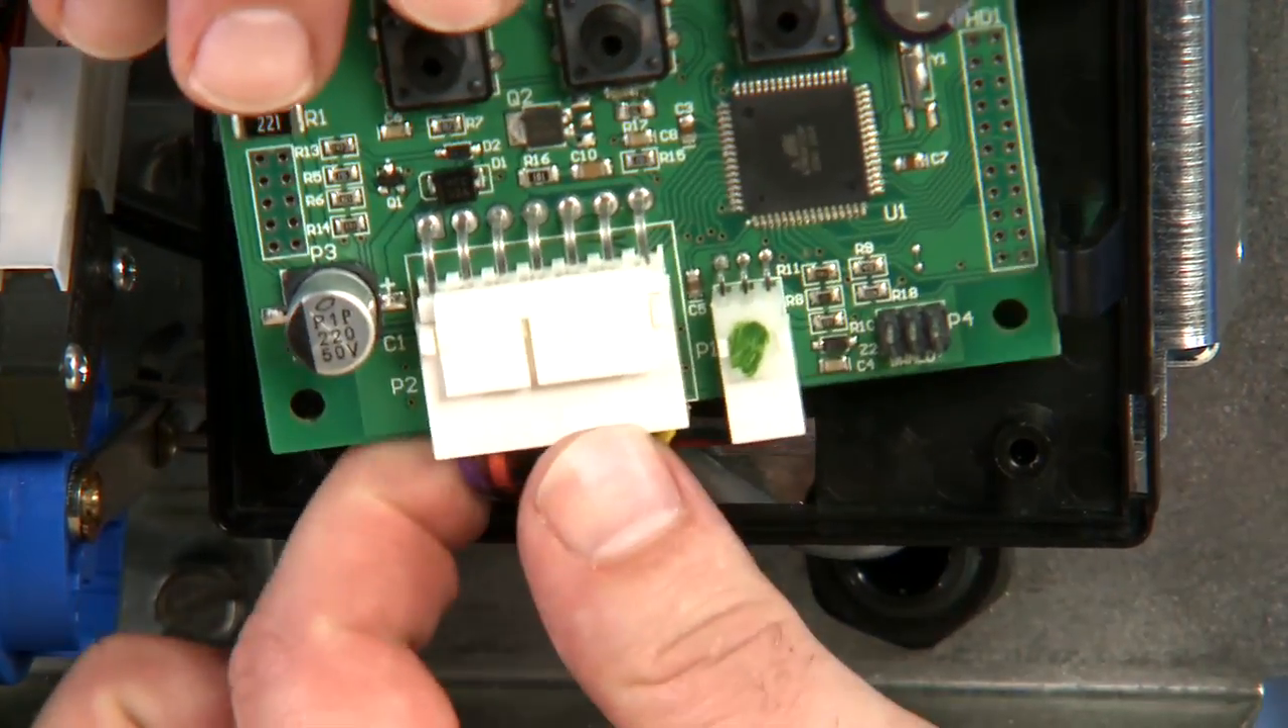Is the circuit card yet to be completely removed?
Yes.